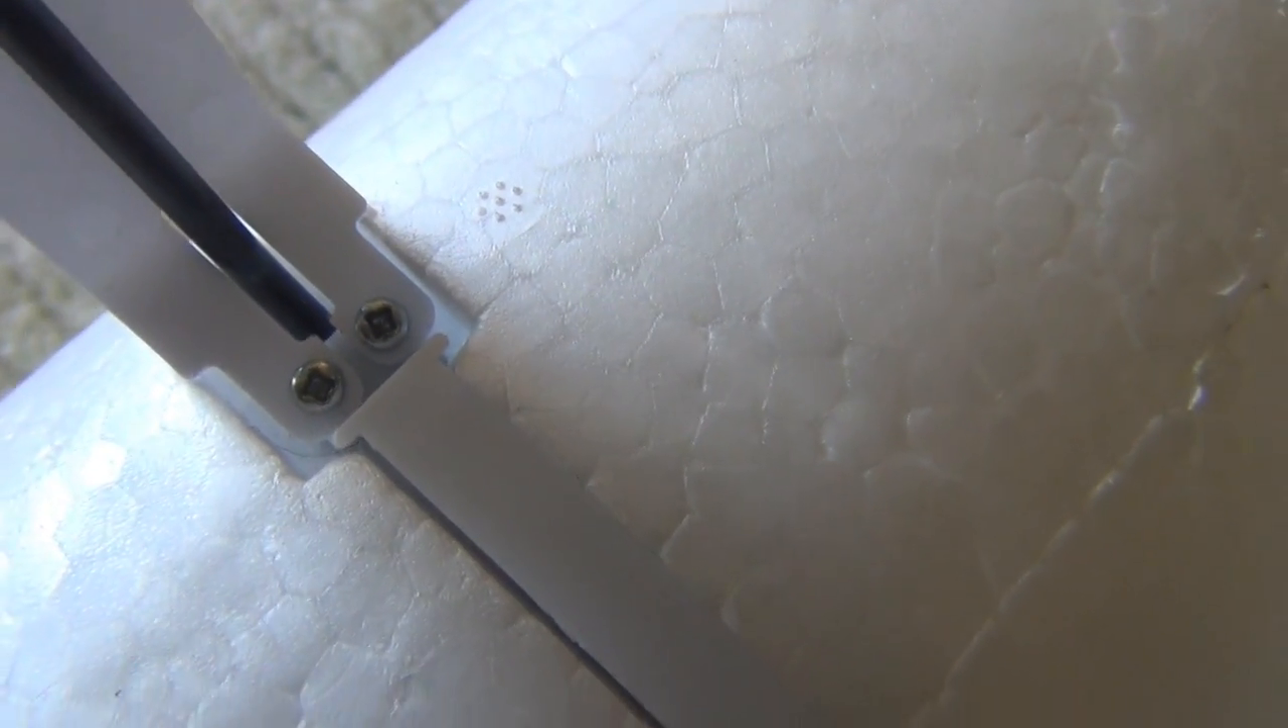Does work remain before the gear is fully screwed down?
No.